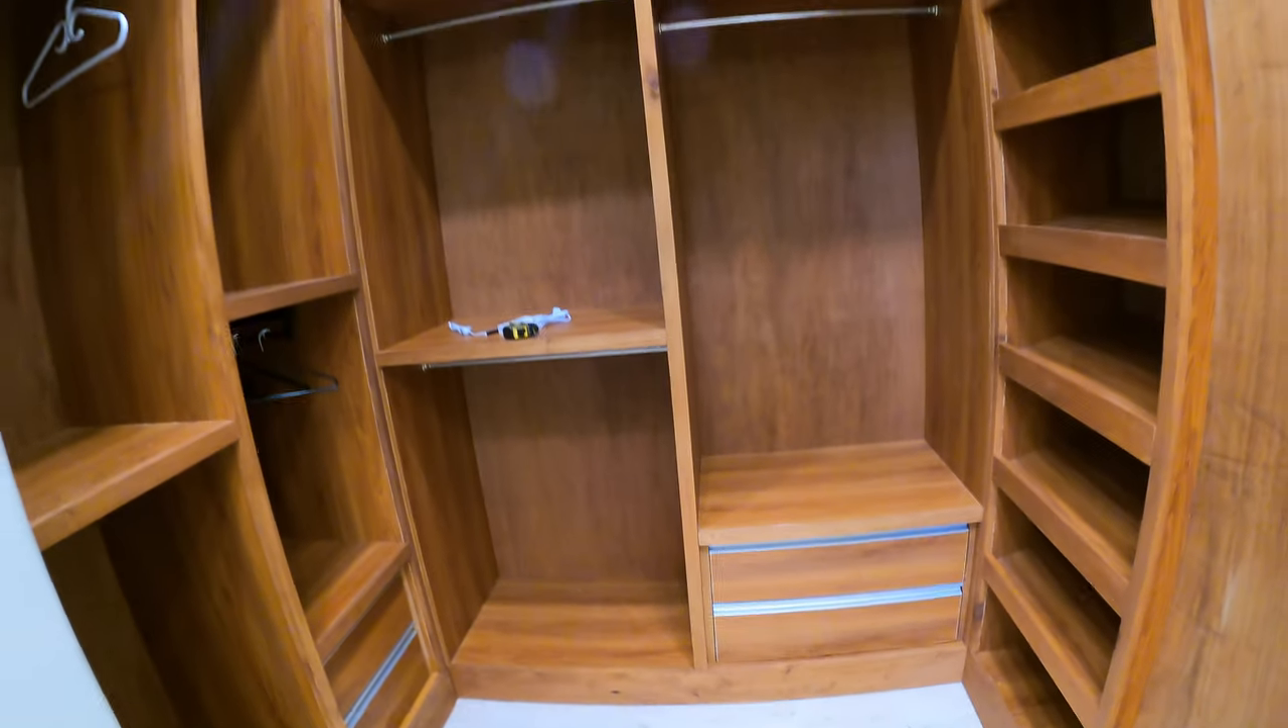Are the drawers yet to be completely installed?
No.